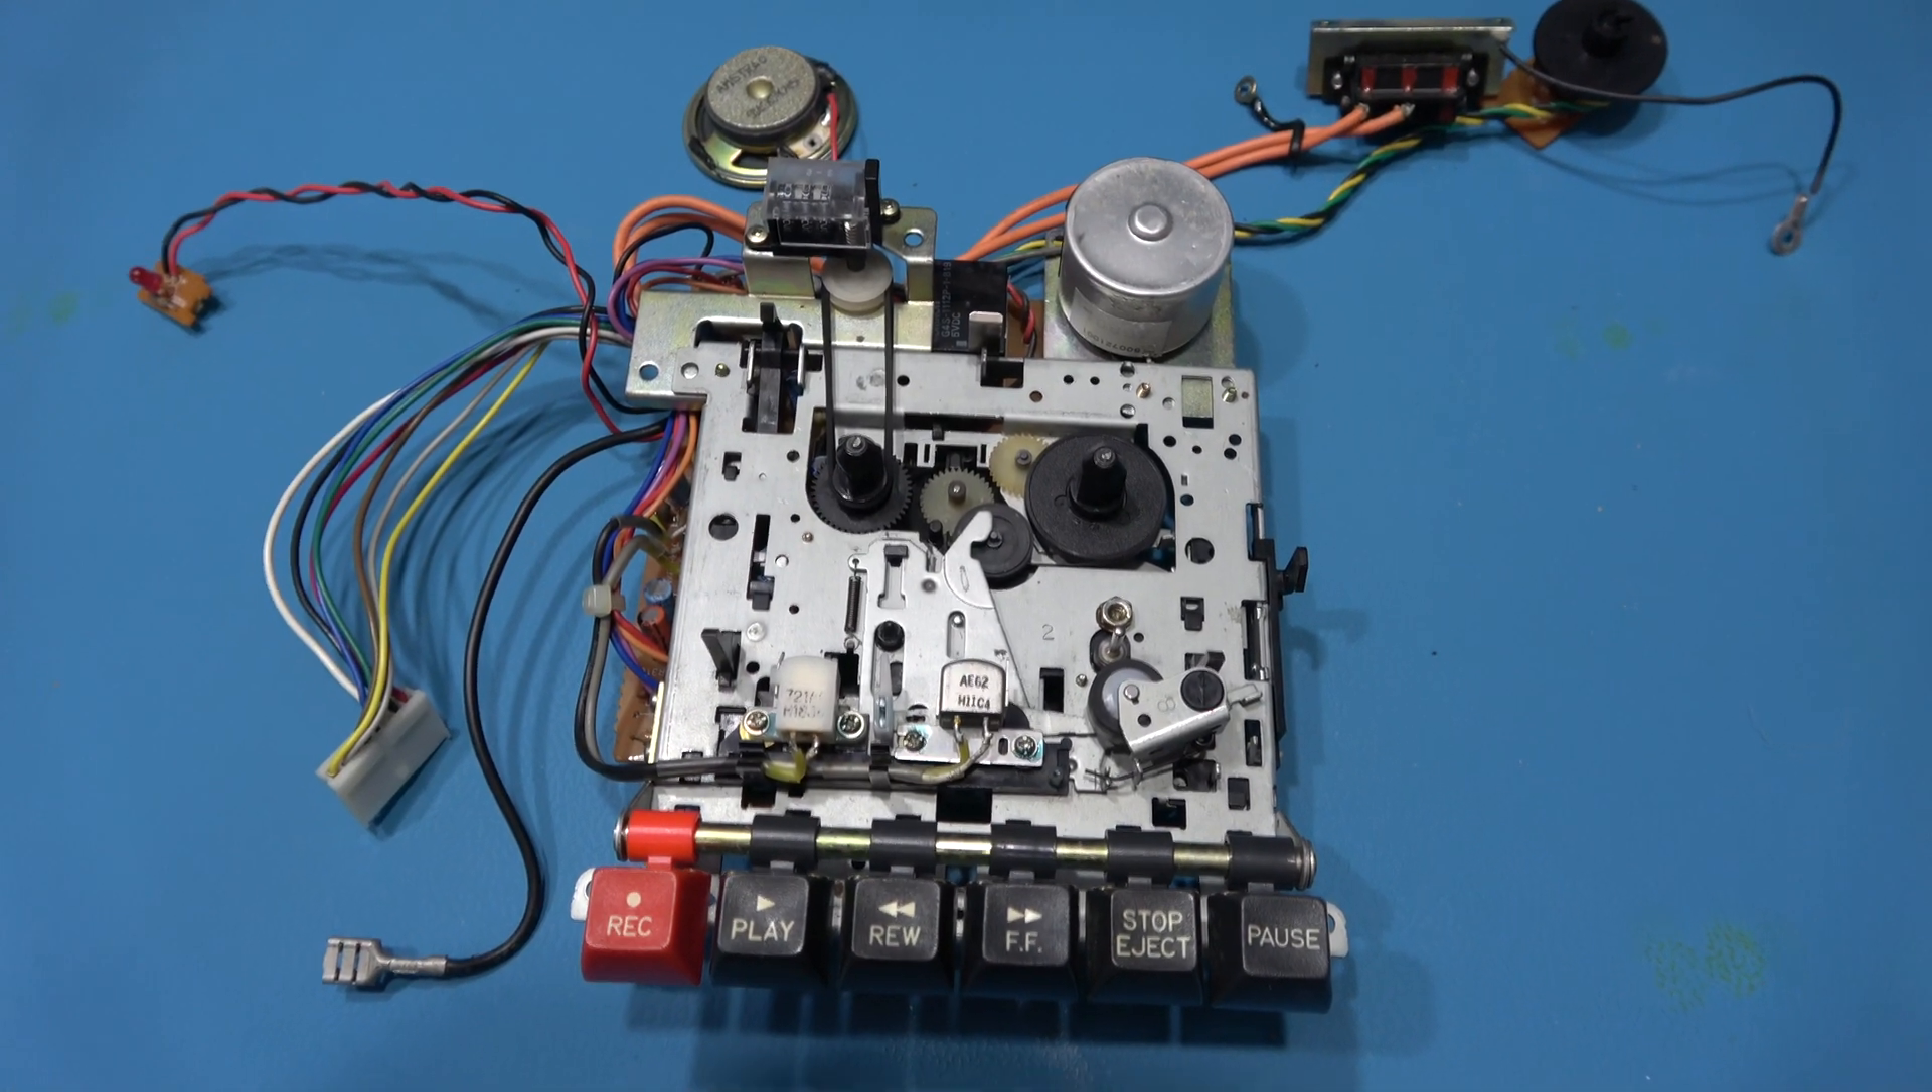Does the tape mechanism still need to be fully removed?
No.